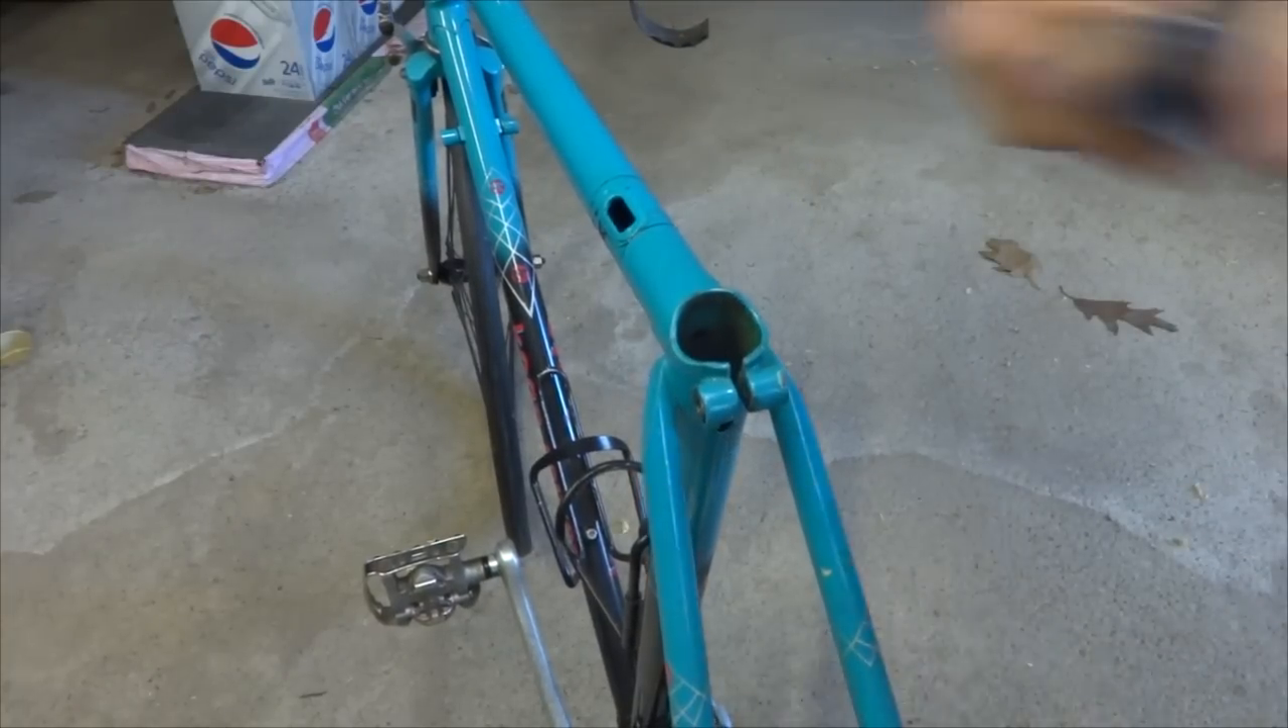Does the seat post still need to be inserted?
Yes.